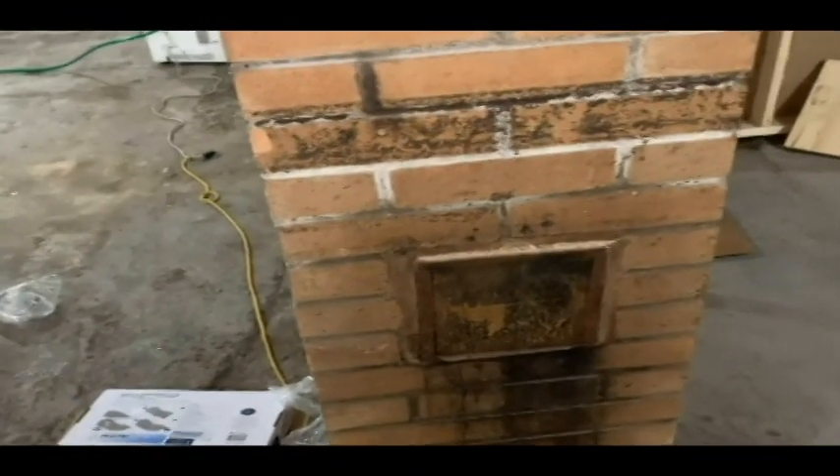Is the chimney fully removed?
No.